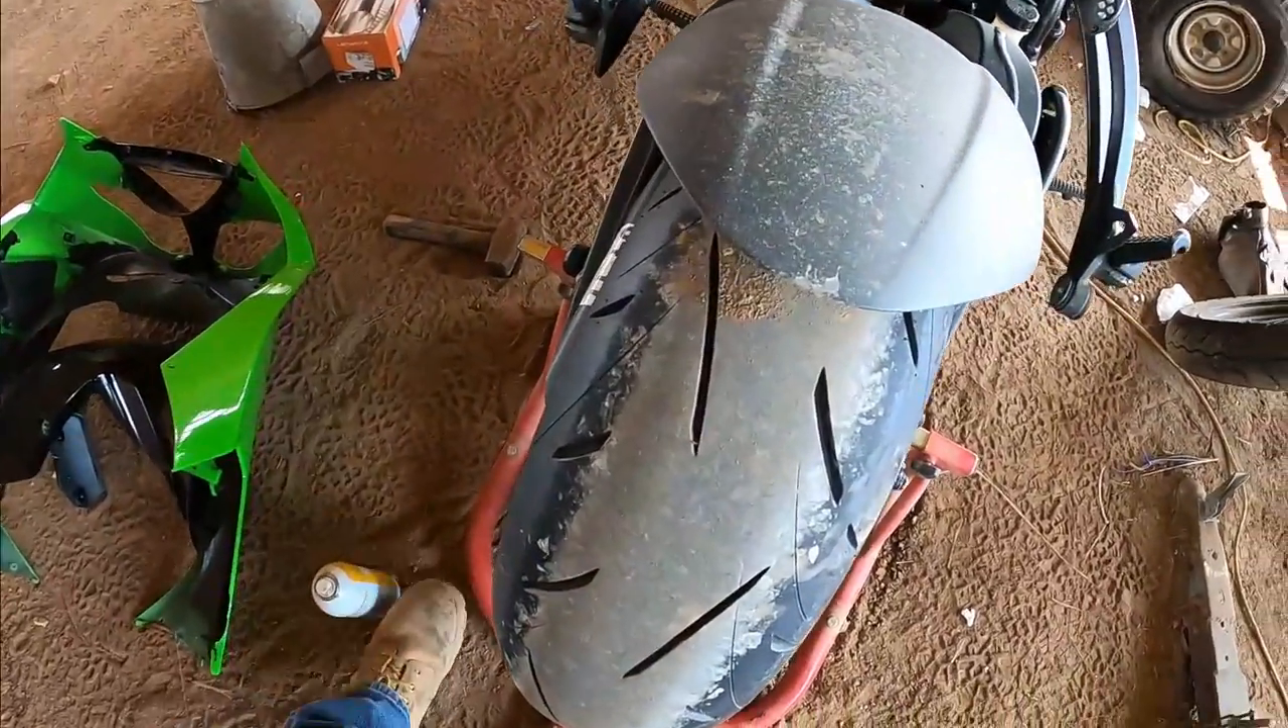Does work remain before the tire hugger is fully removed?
Yes.